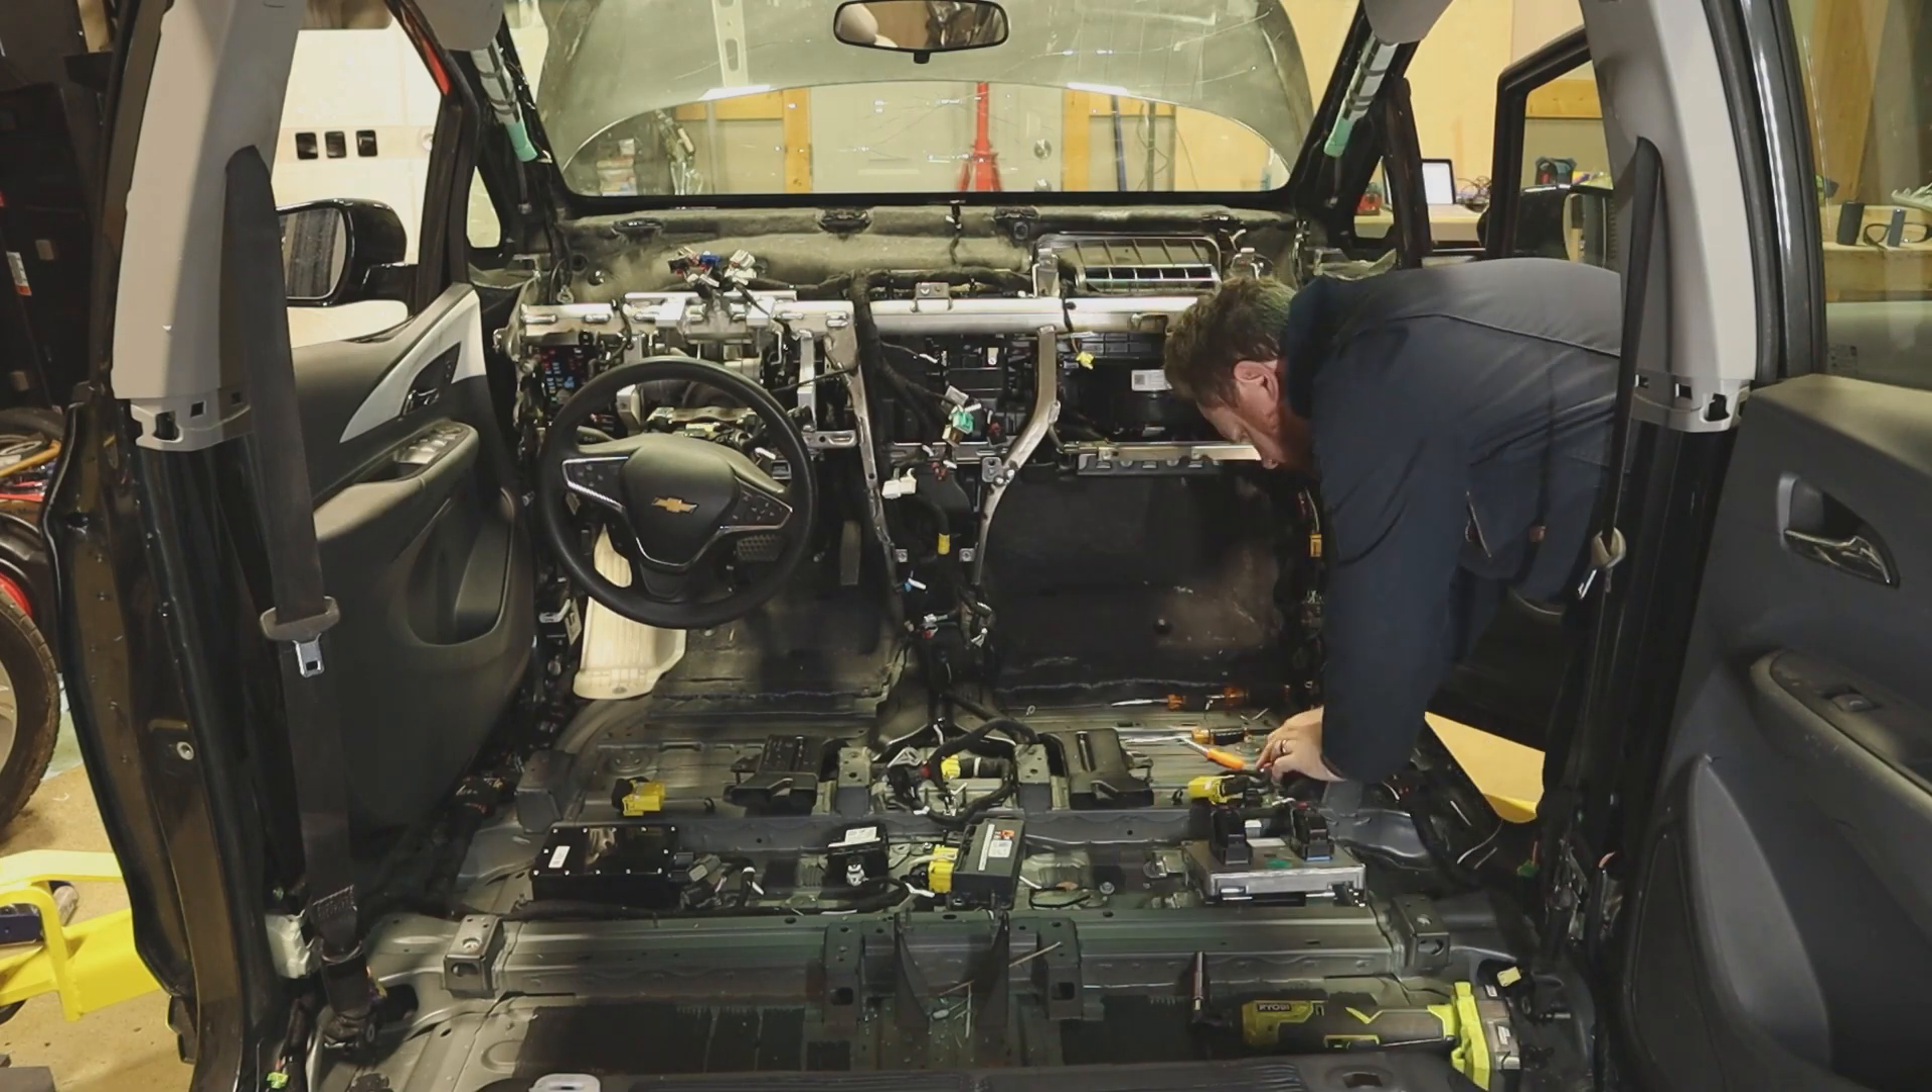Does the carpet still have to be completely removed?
No.